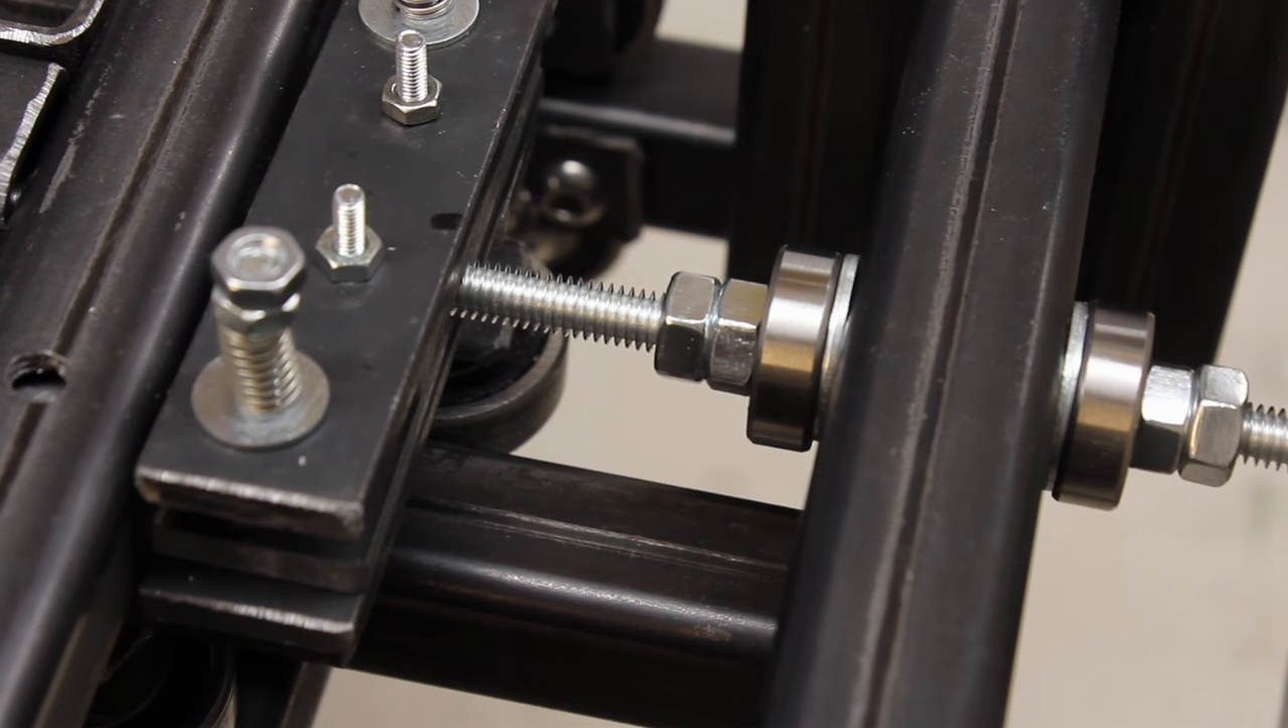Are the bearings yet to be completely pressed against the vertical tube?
No.